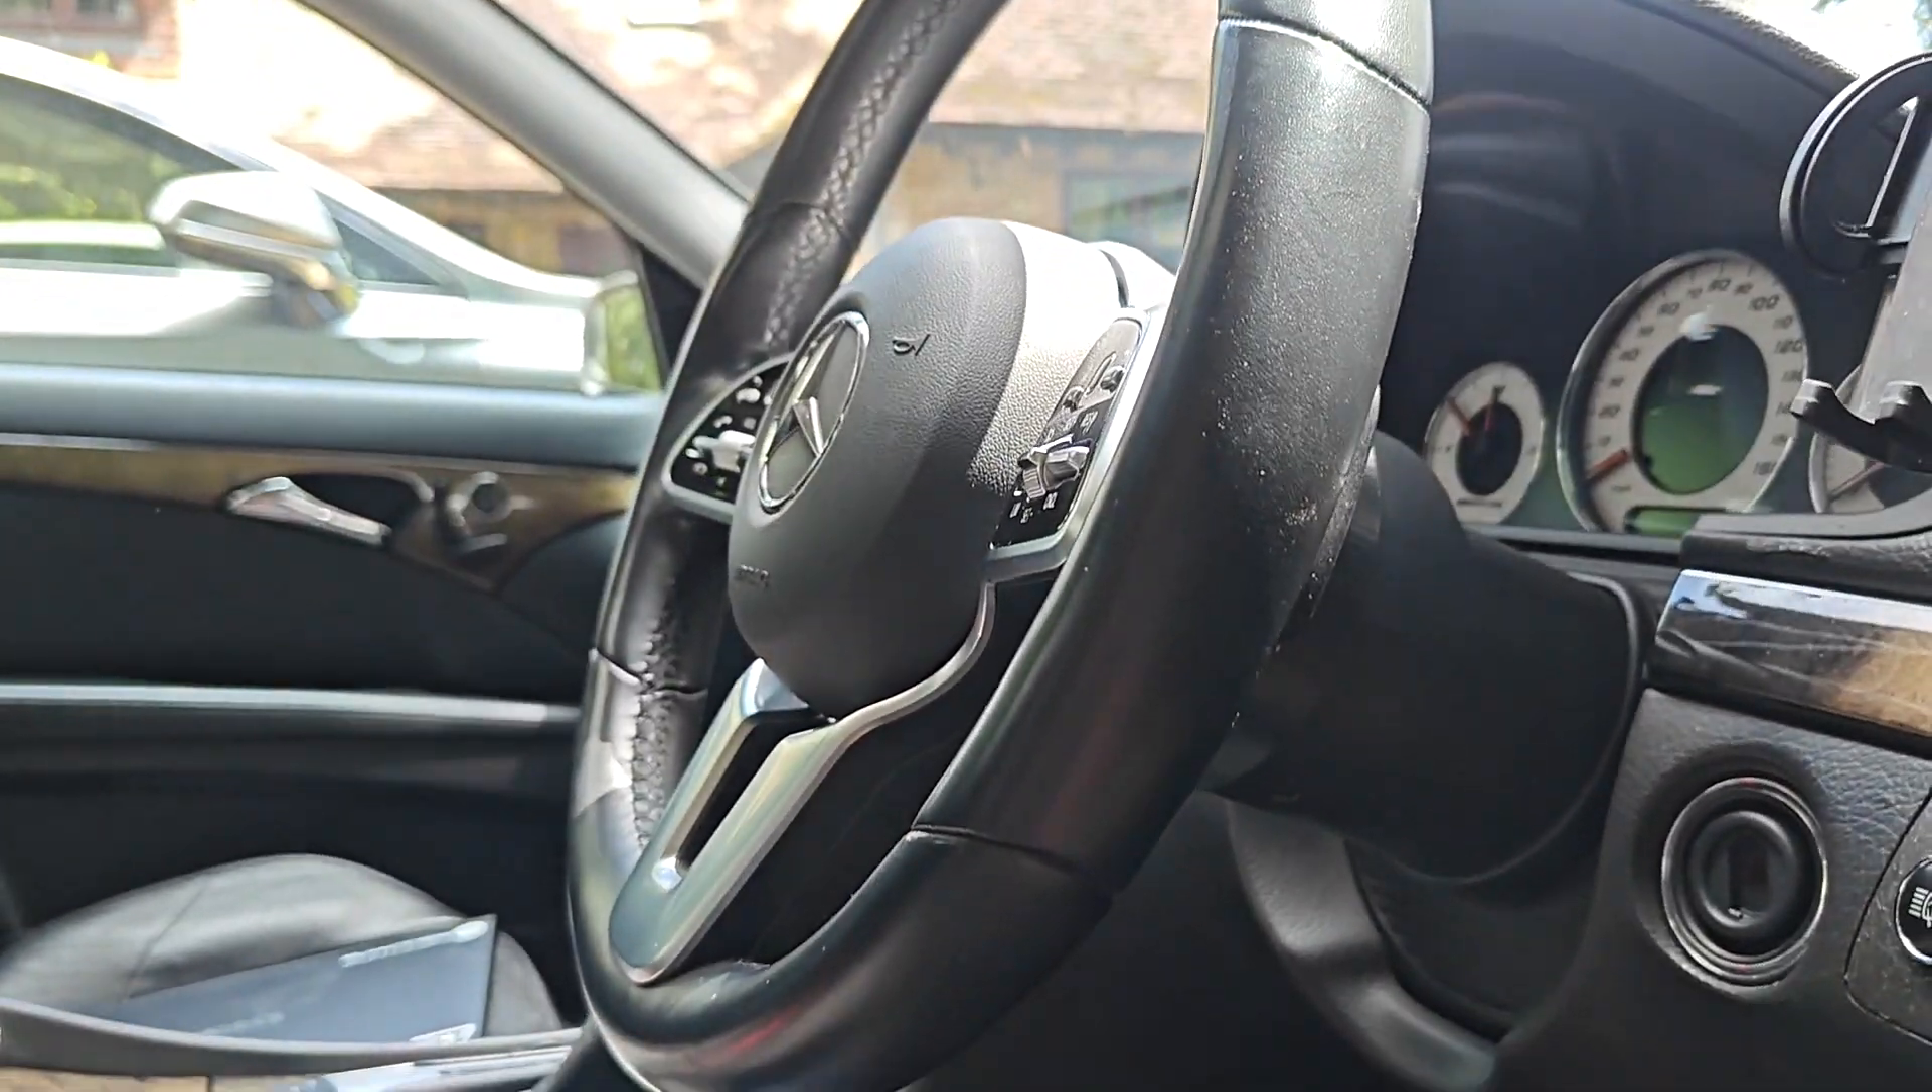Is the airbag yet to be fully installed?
No.